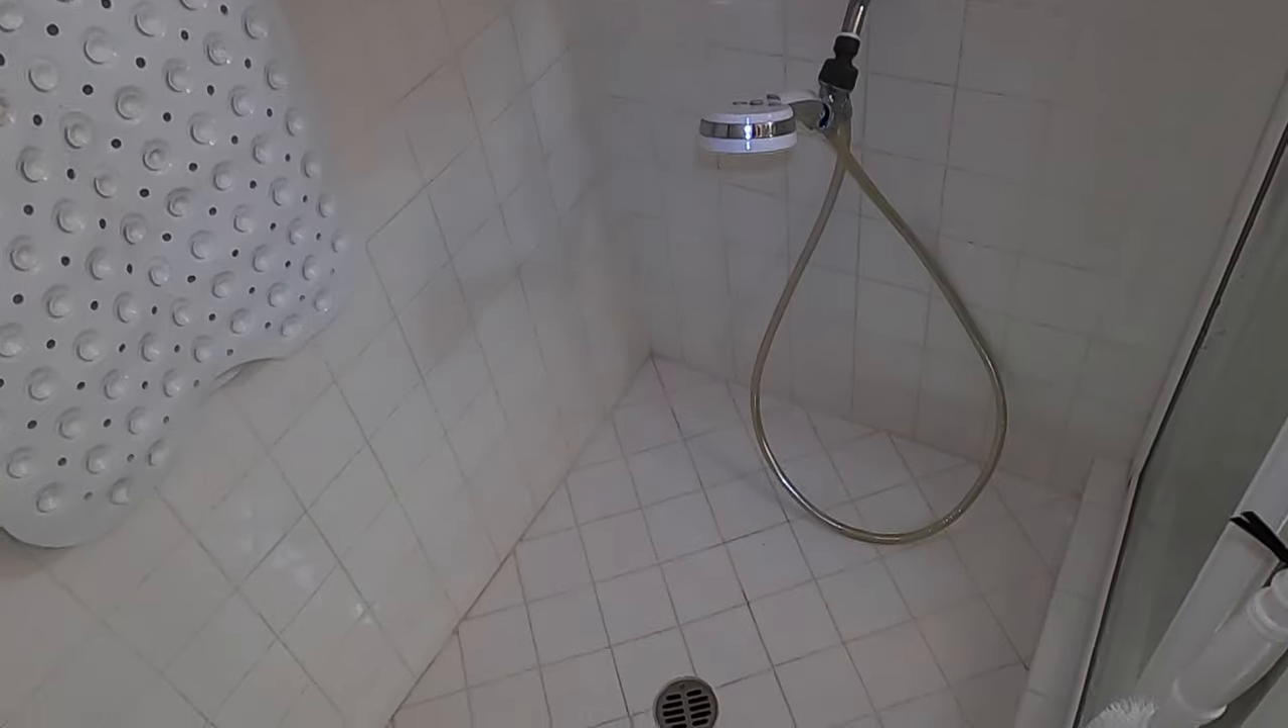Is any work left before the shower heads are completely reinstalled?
No.